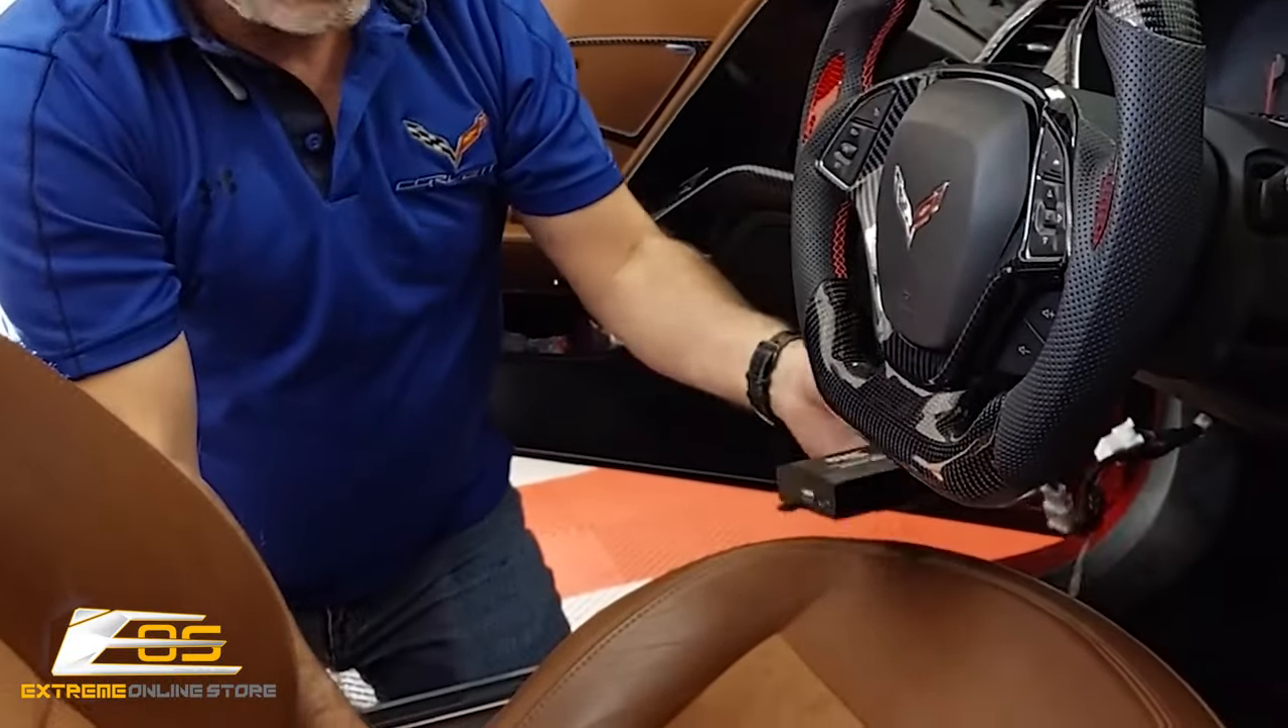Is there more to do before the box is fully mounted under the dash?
Yes.